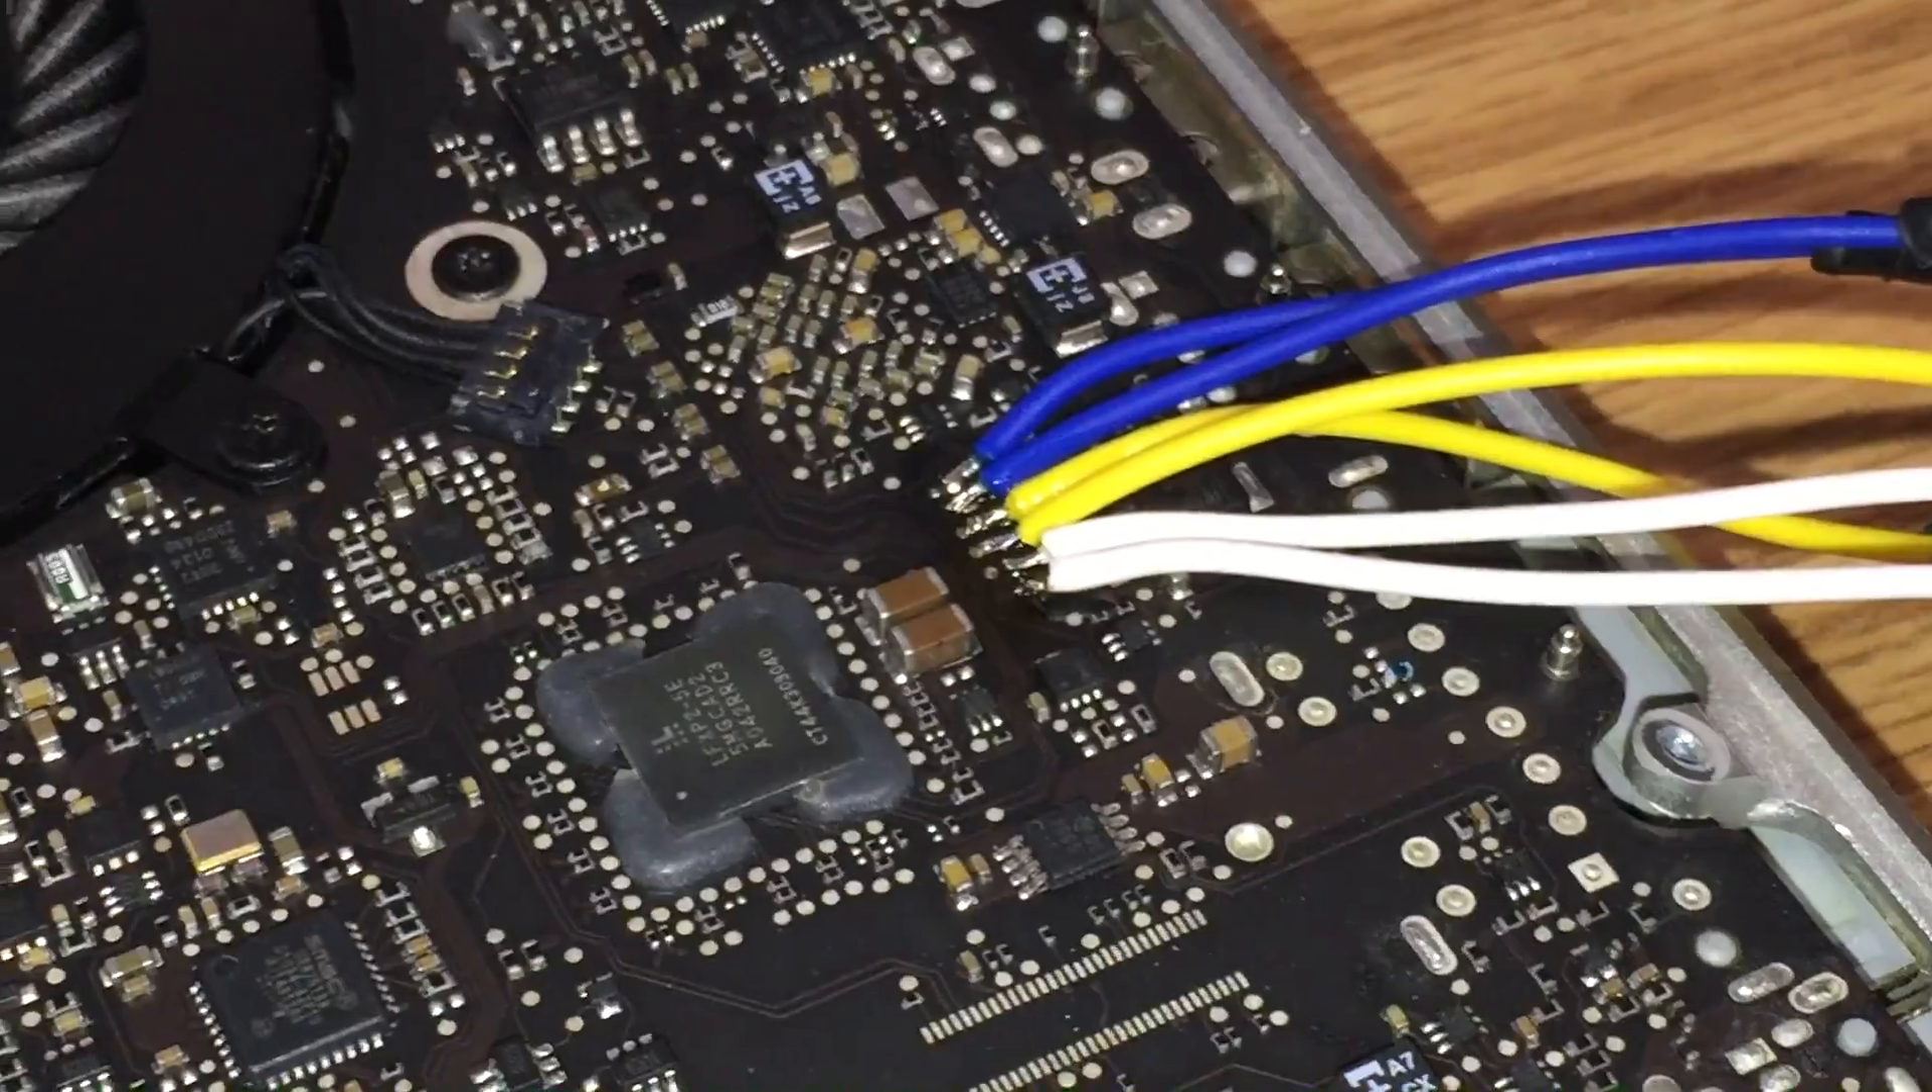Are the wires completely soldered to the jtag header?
Yes.